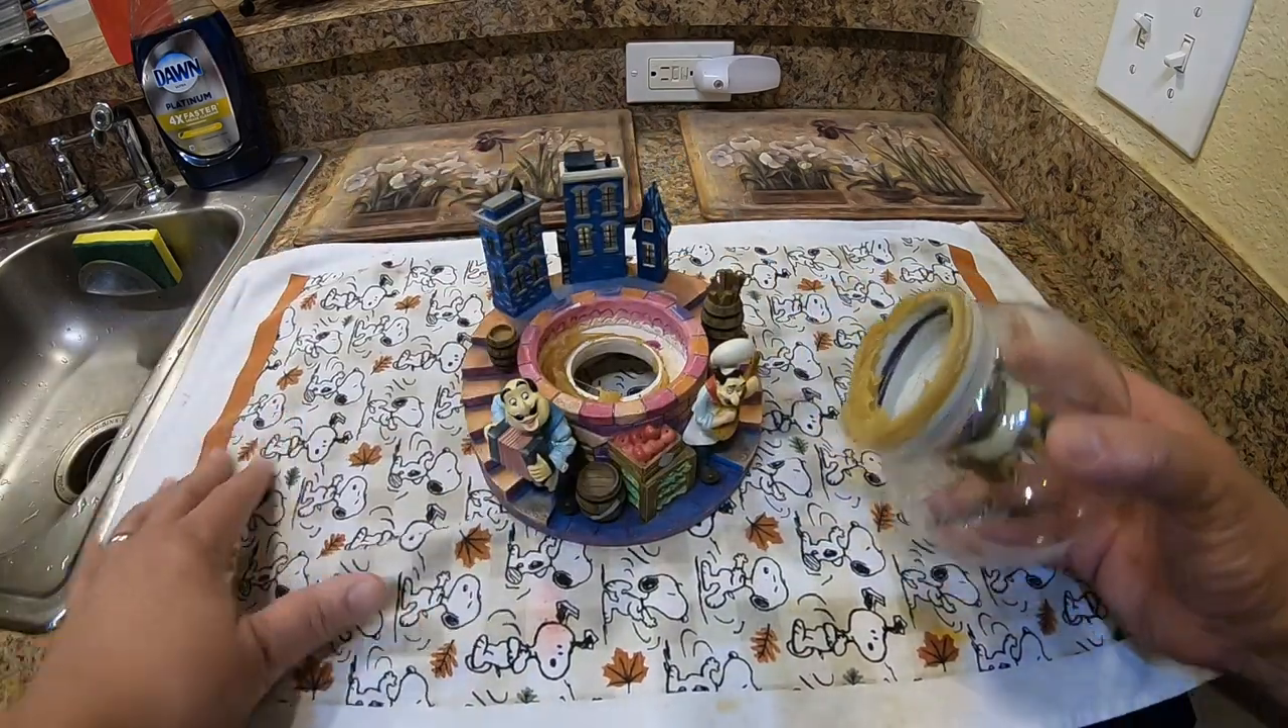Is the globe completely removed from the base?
Yes.